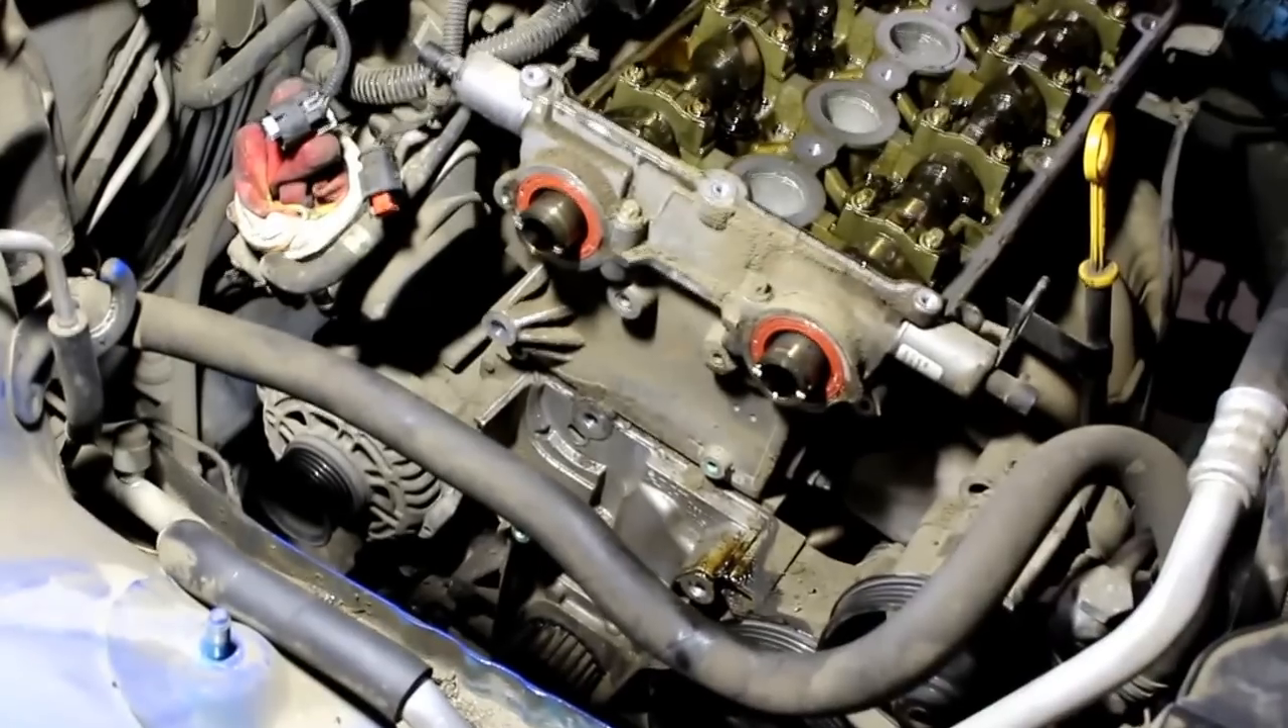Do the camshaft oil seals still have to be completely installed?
No.